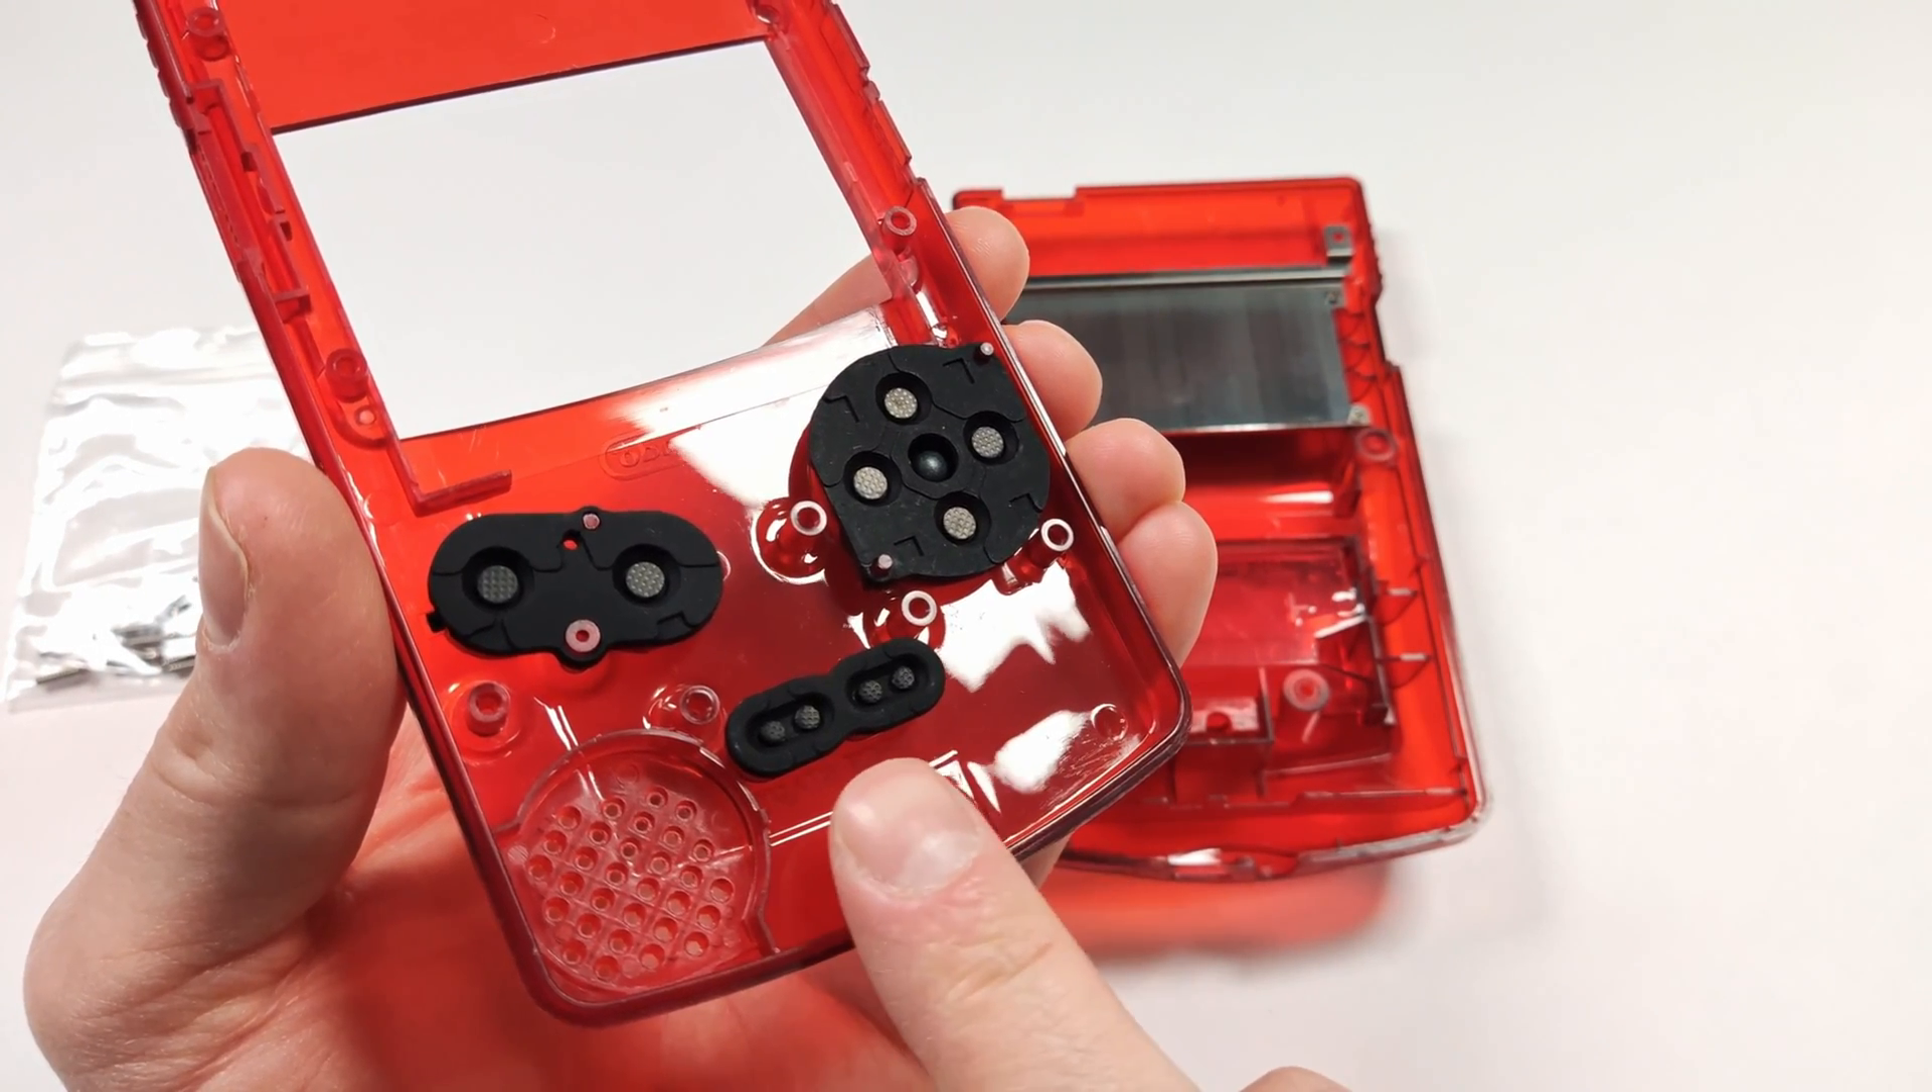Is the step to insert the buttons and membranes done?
Yes.